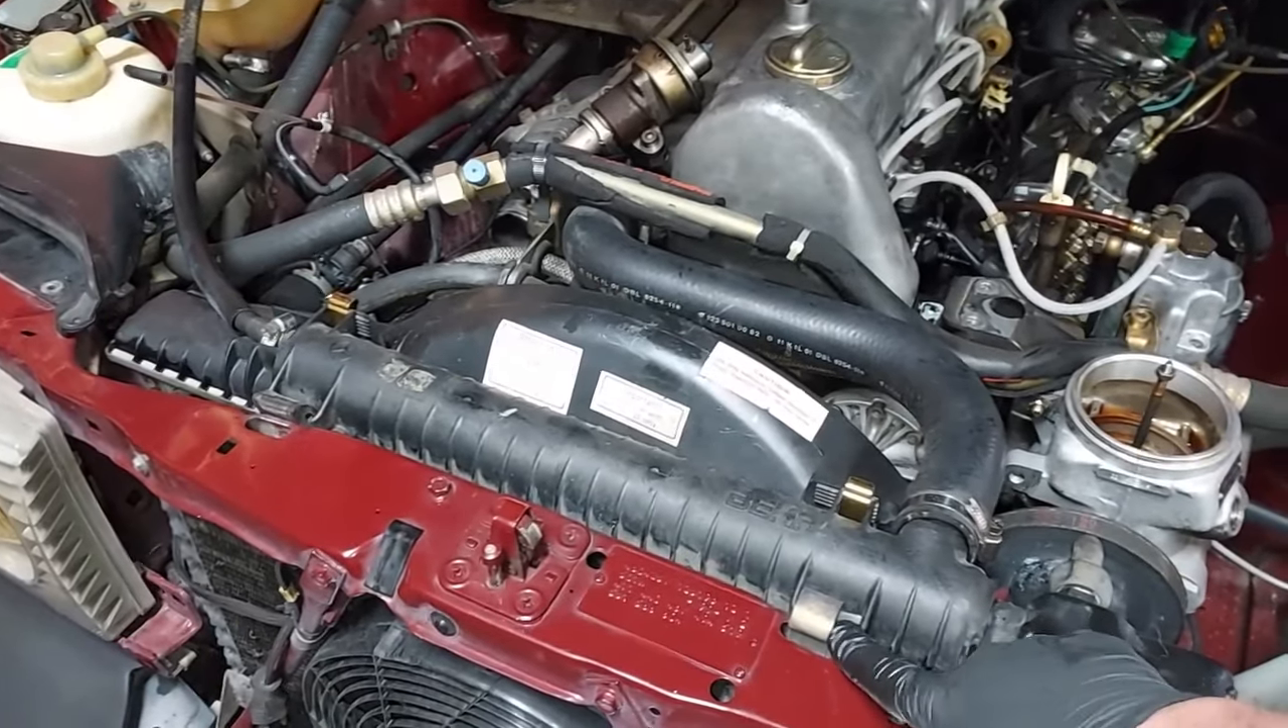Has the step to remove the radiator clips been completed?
No.